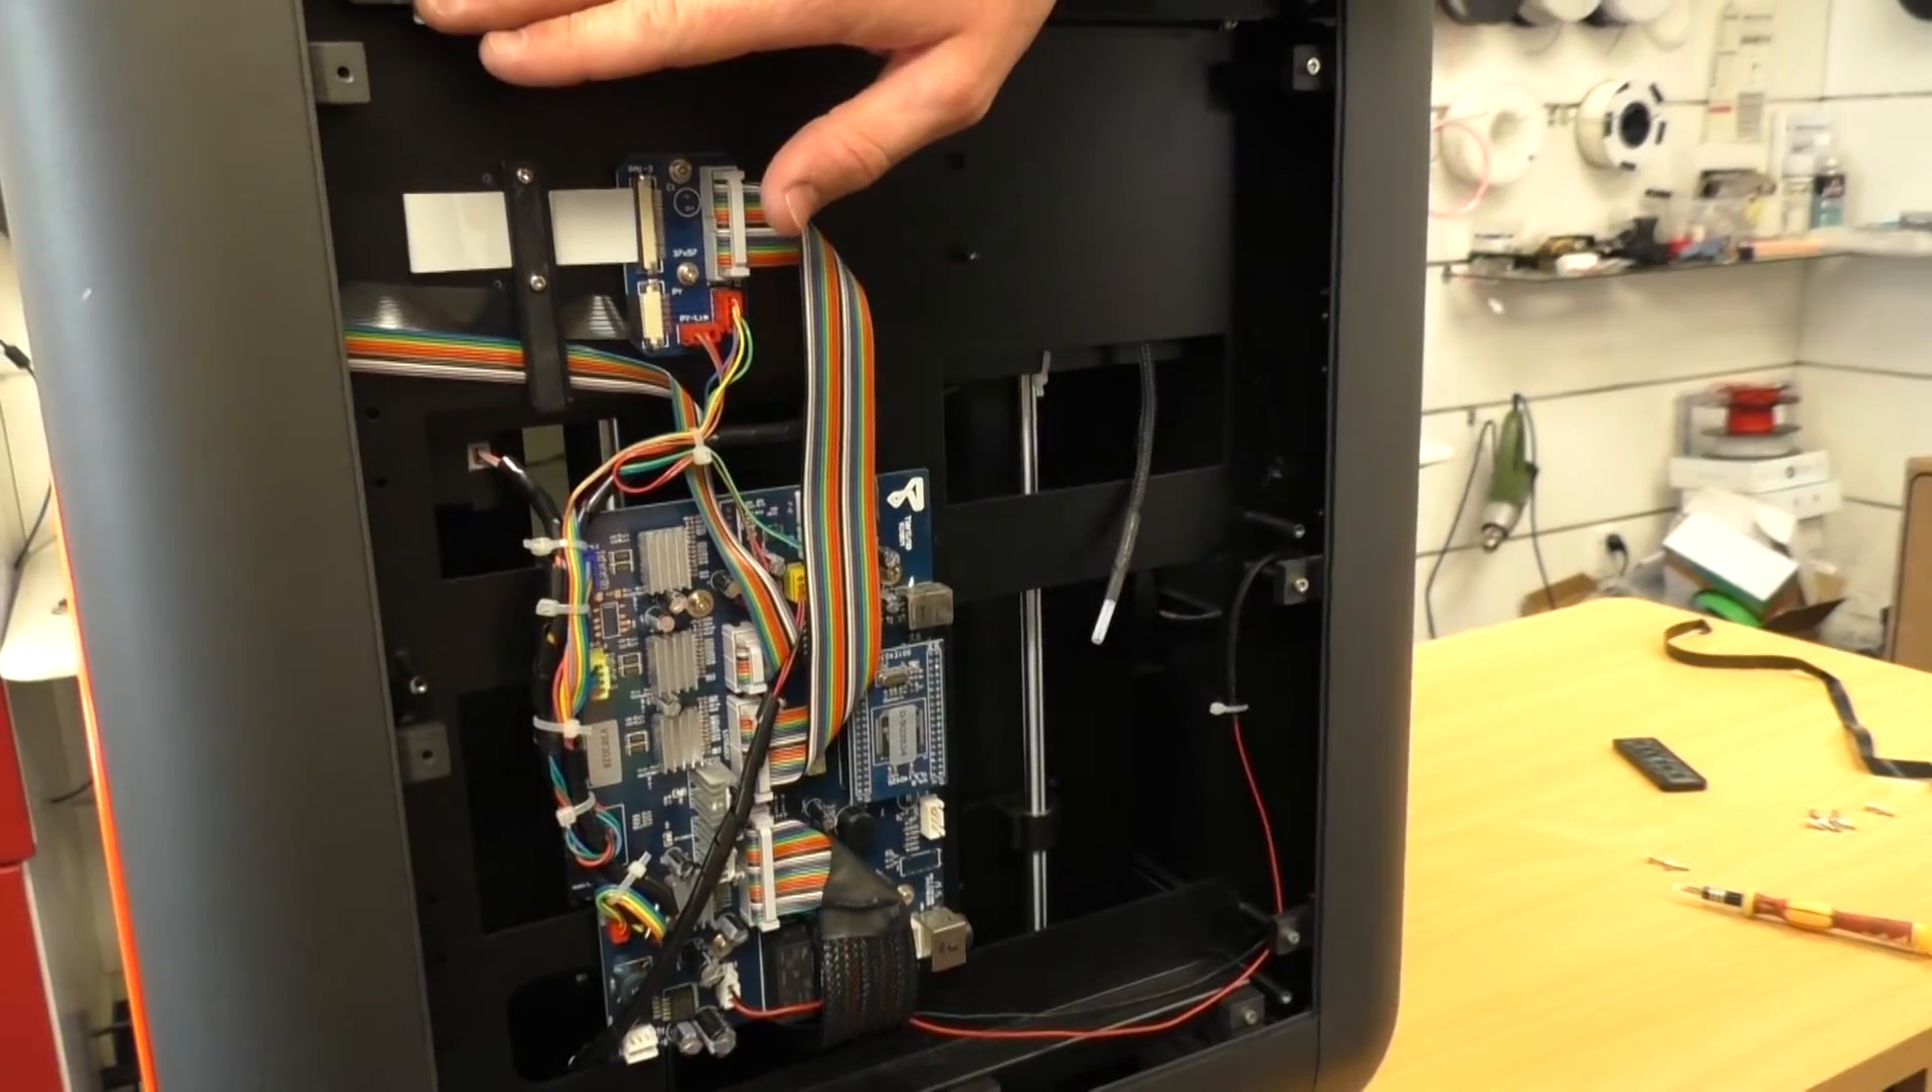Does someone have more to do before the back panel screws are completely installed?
Yes.